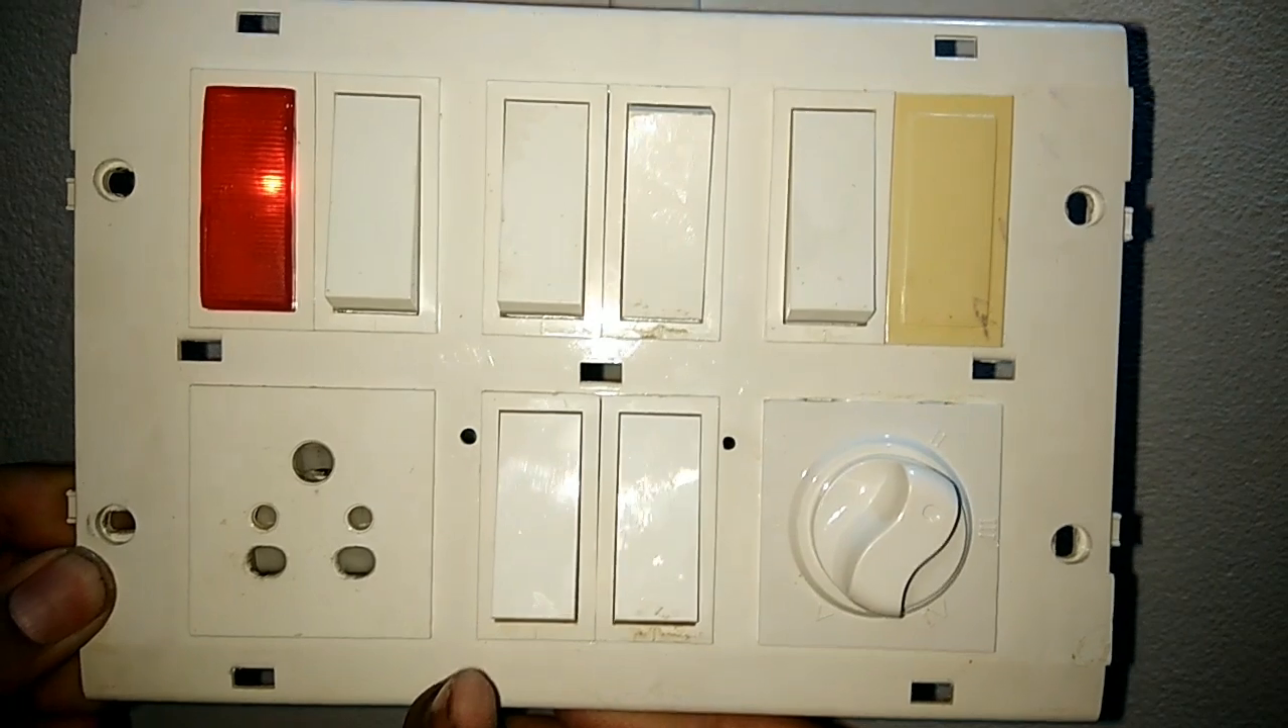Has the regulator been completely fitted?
Yes.